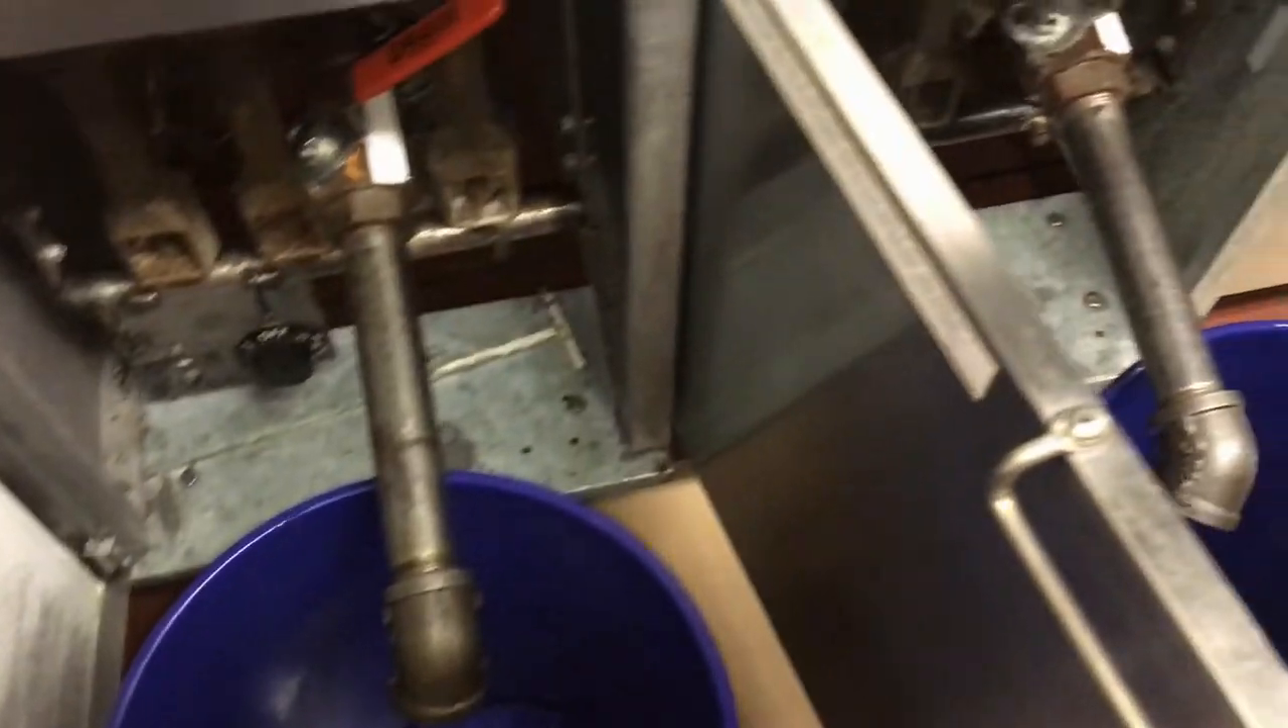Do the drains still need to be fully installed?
No.